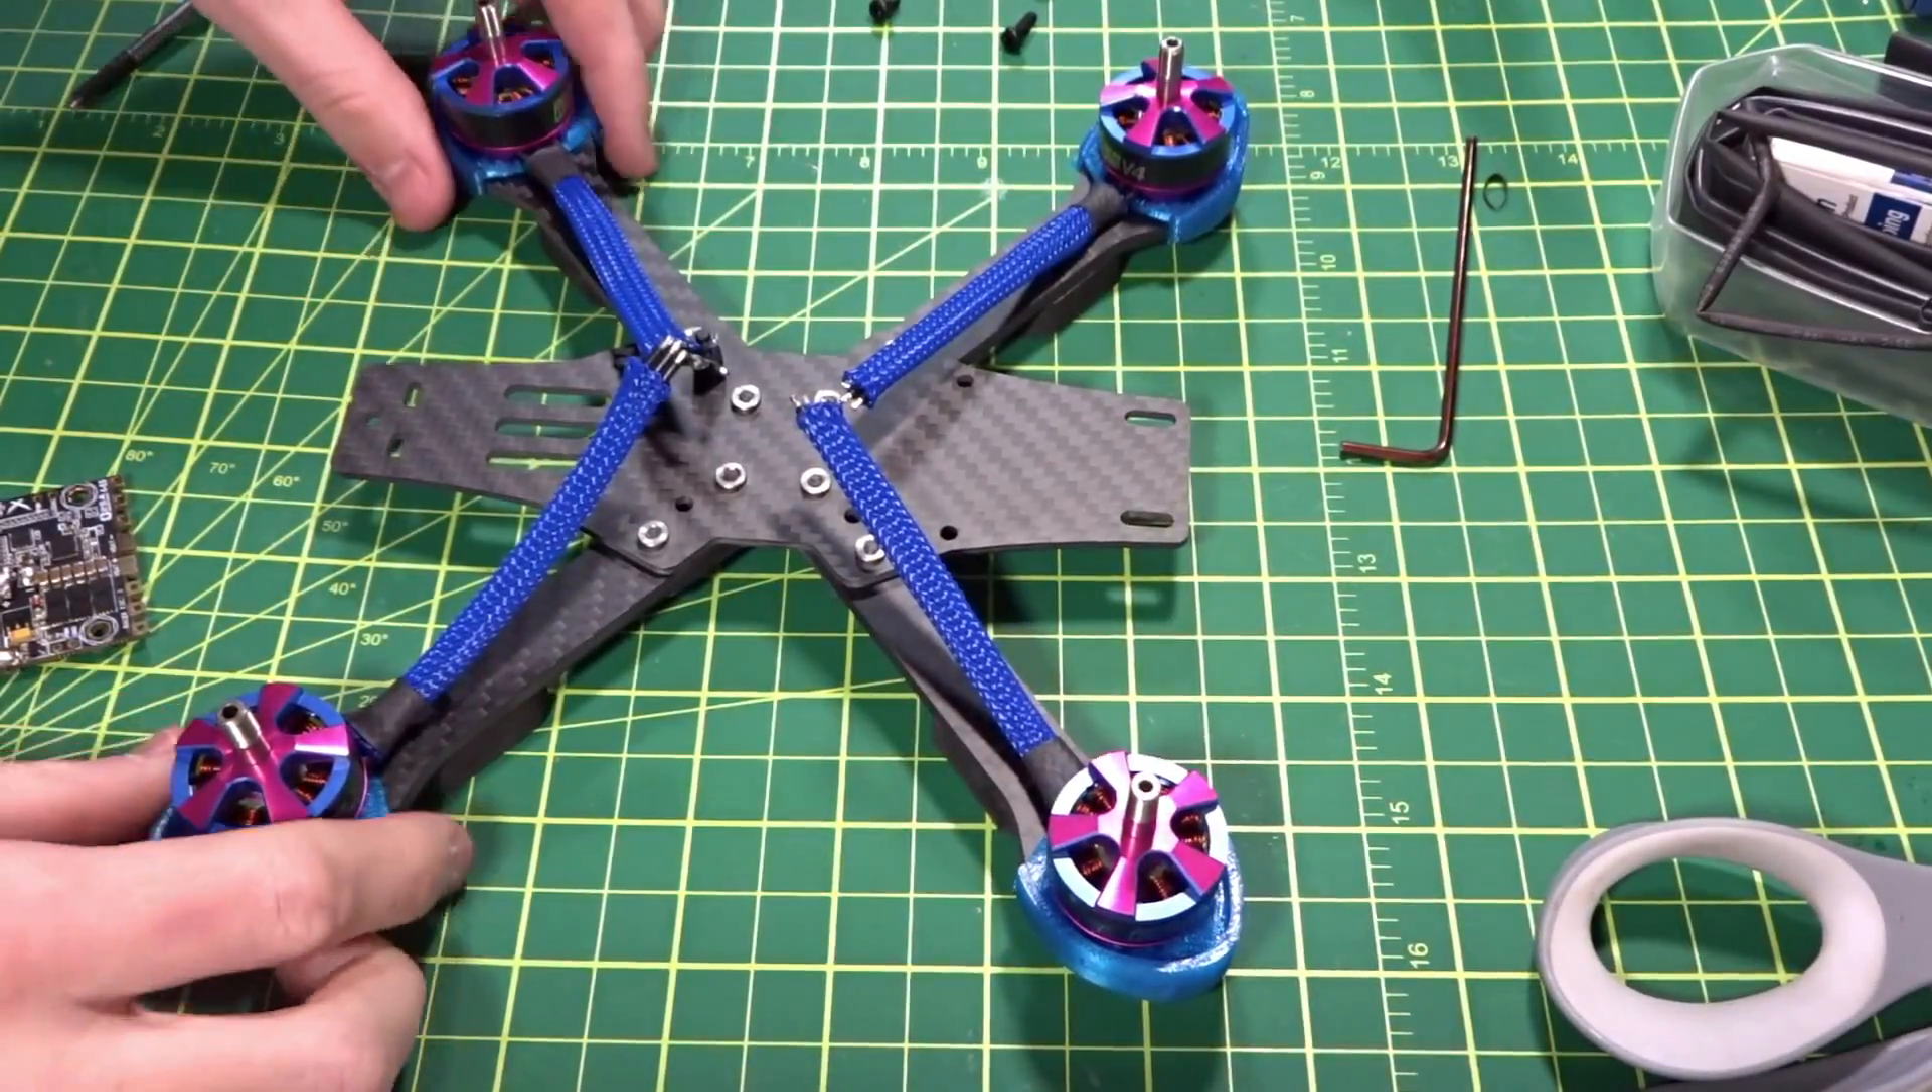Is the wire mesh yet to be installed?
No.